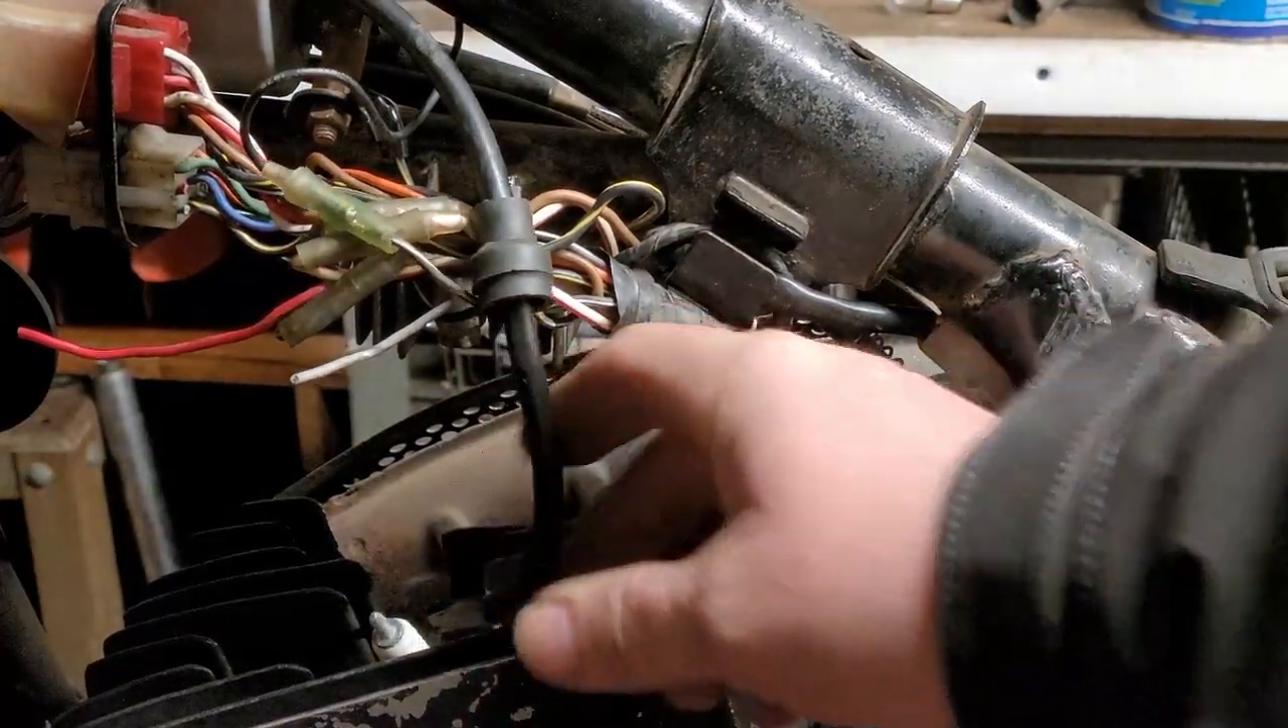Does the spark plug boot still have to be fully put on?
Yes.